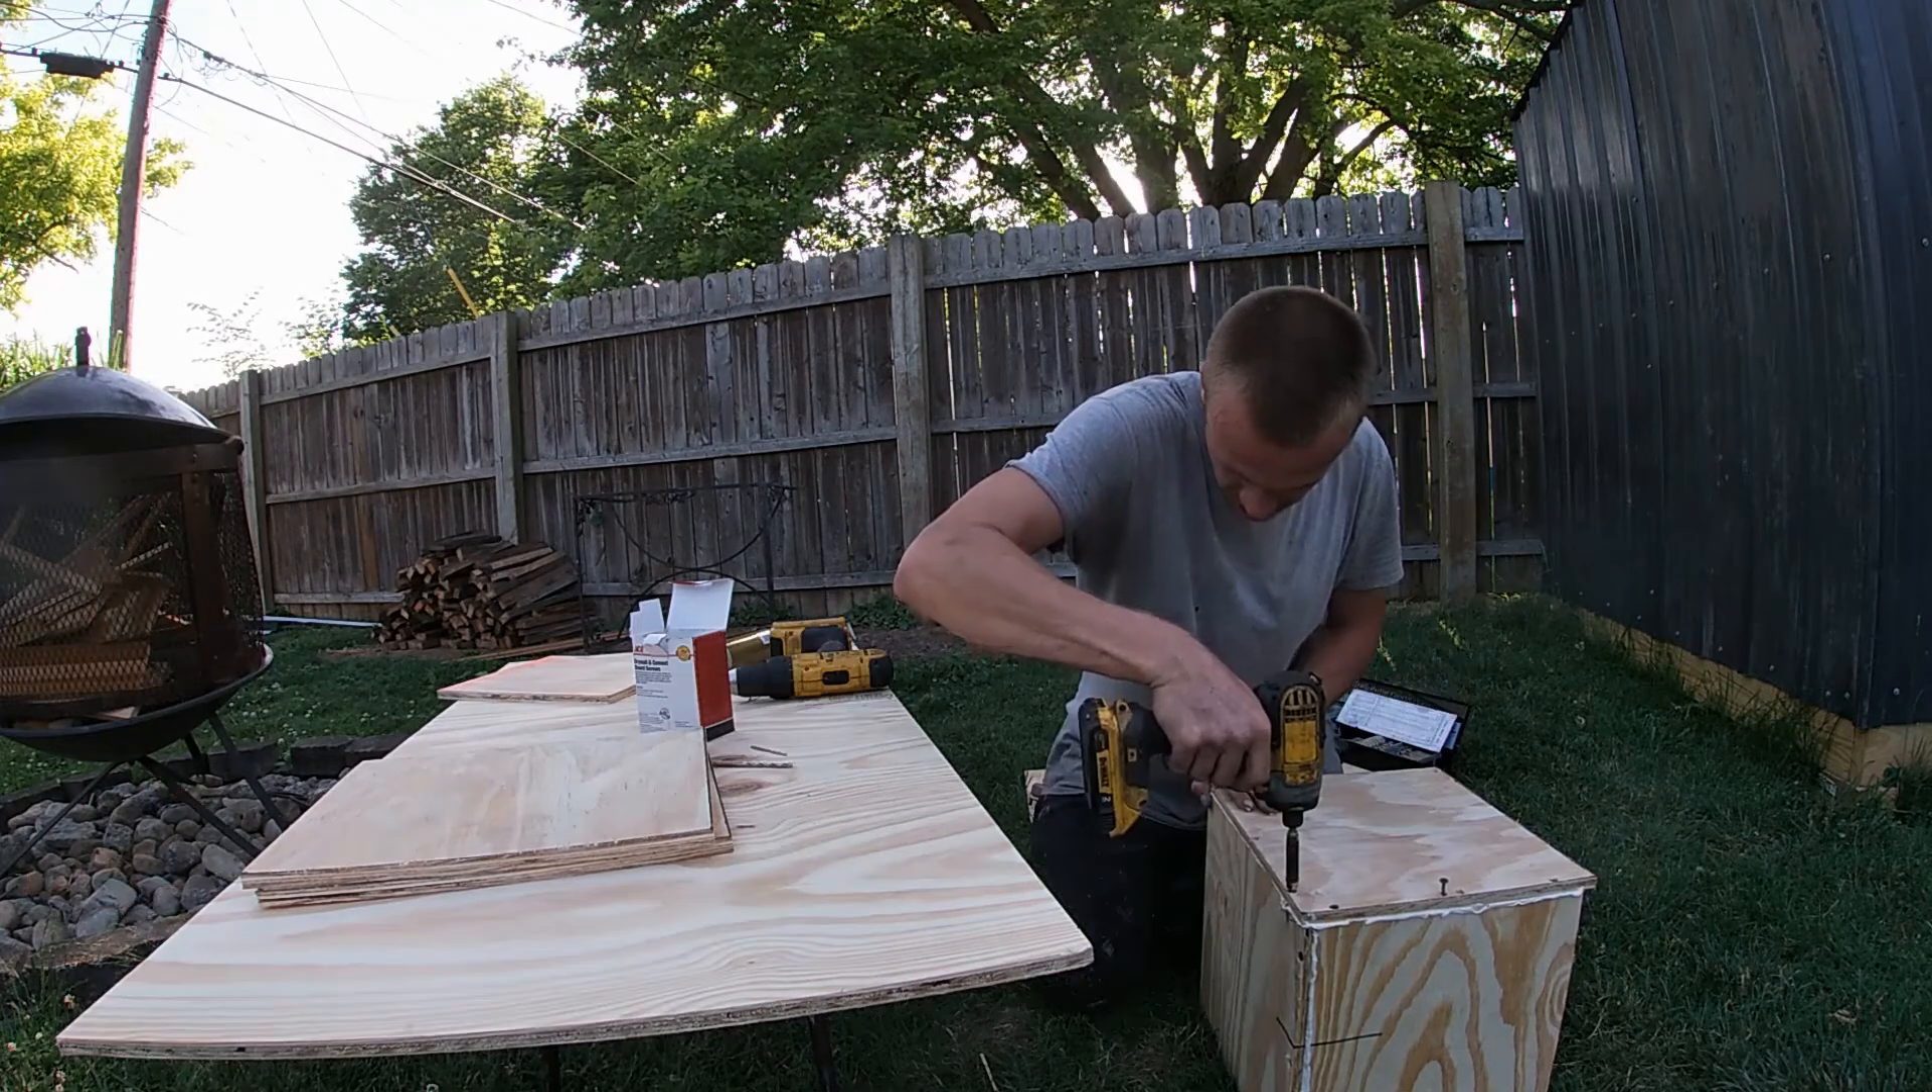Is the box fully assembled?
No.